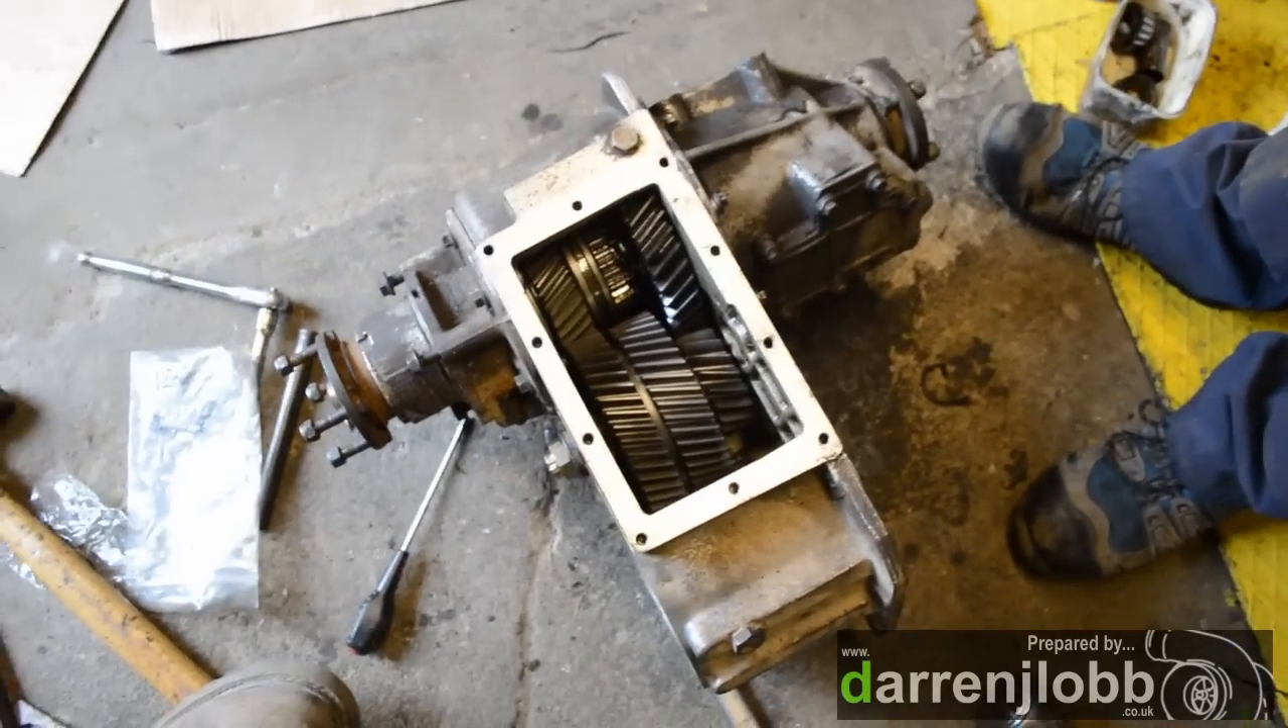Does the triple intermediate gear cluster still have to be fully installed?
No.